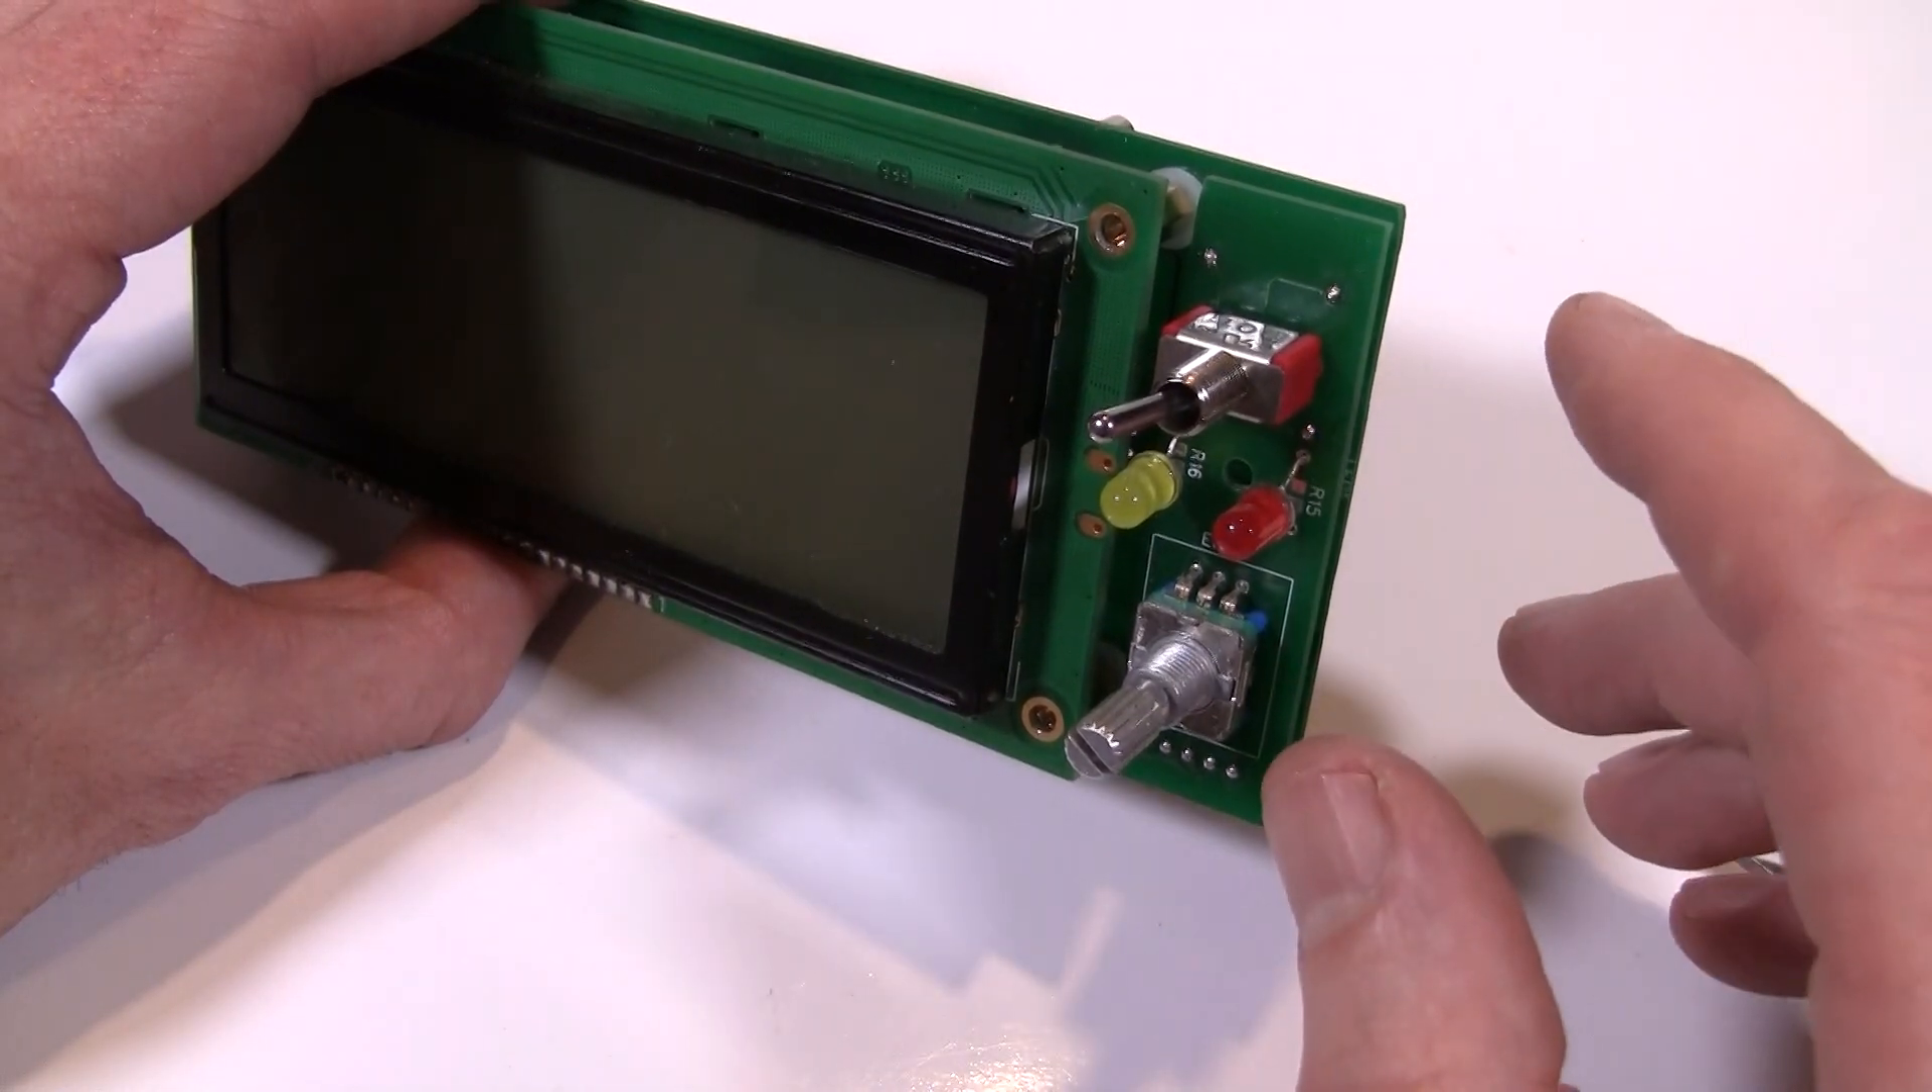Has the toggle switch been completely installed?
Yes.